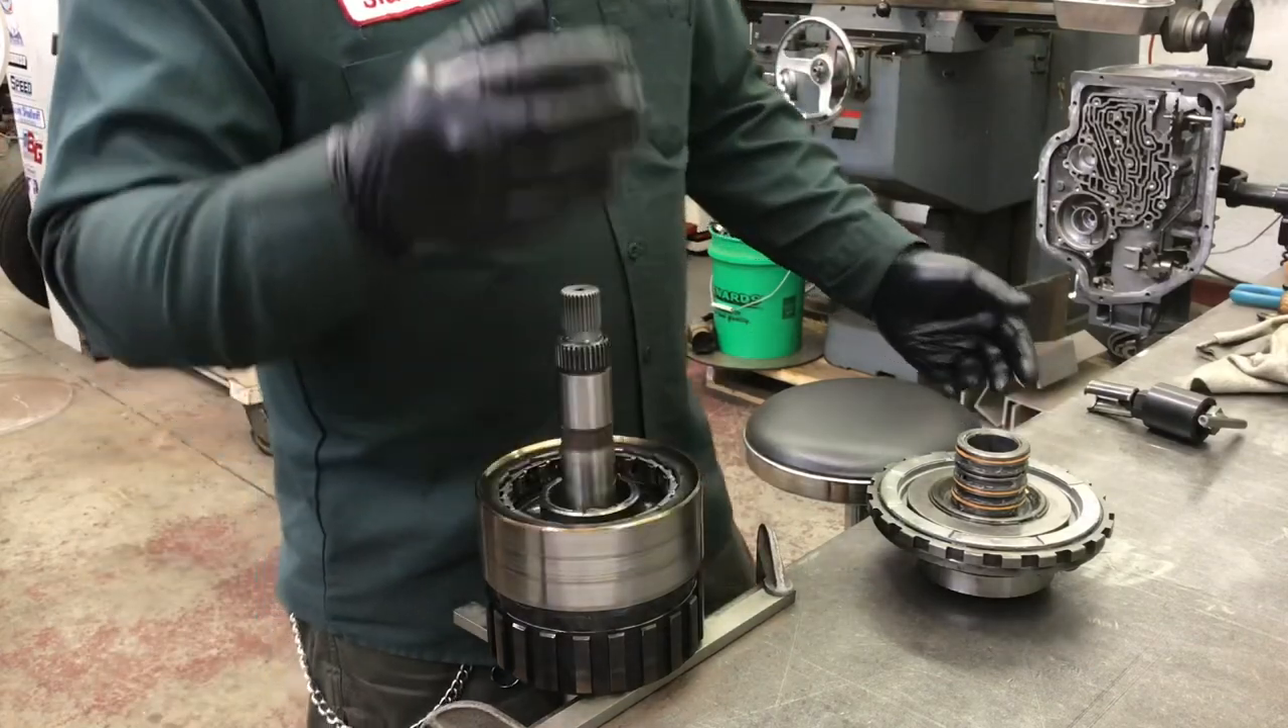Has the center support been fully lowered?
No.